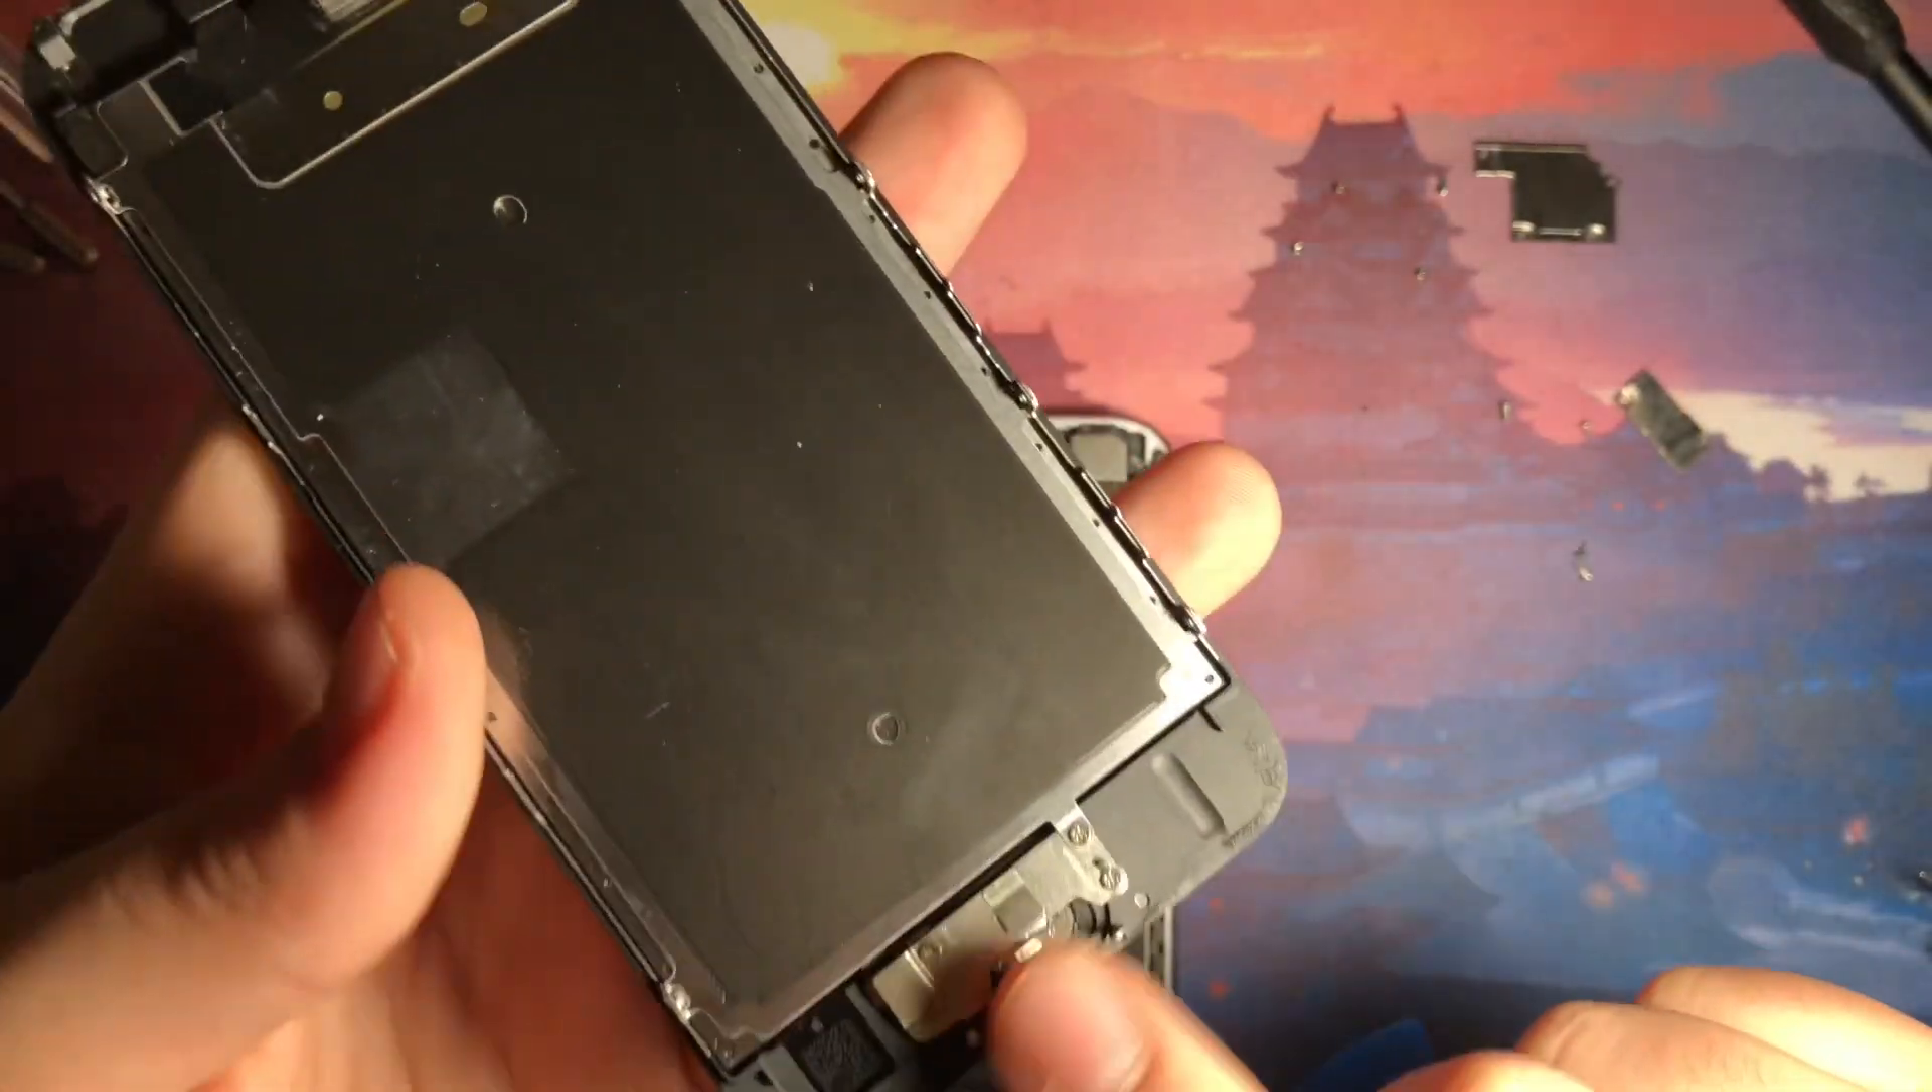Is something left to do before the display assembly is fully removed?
No.